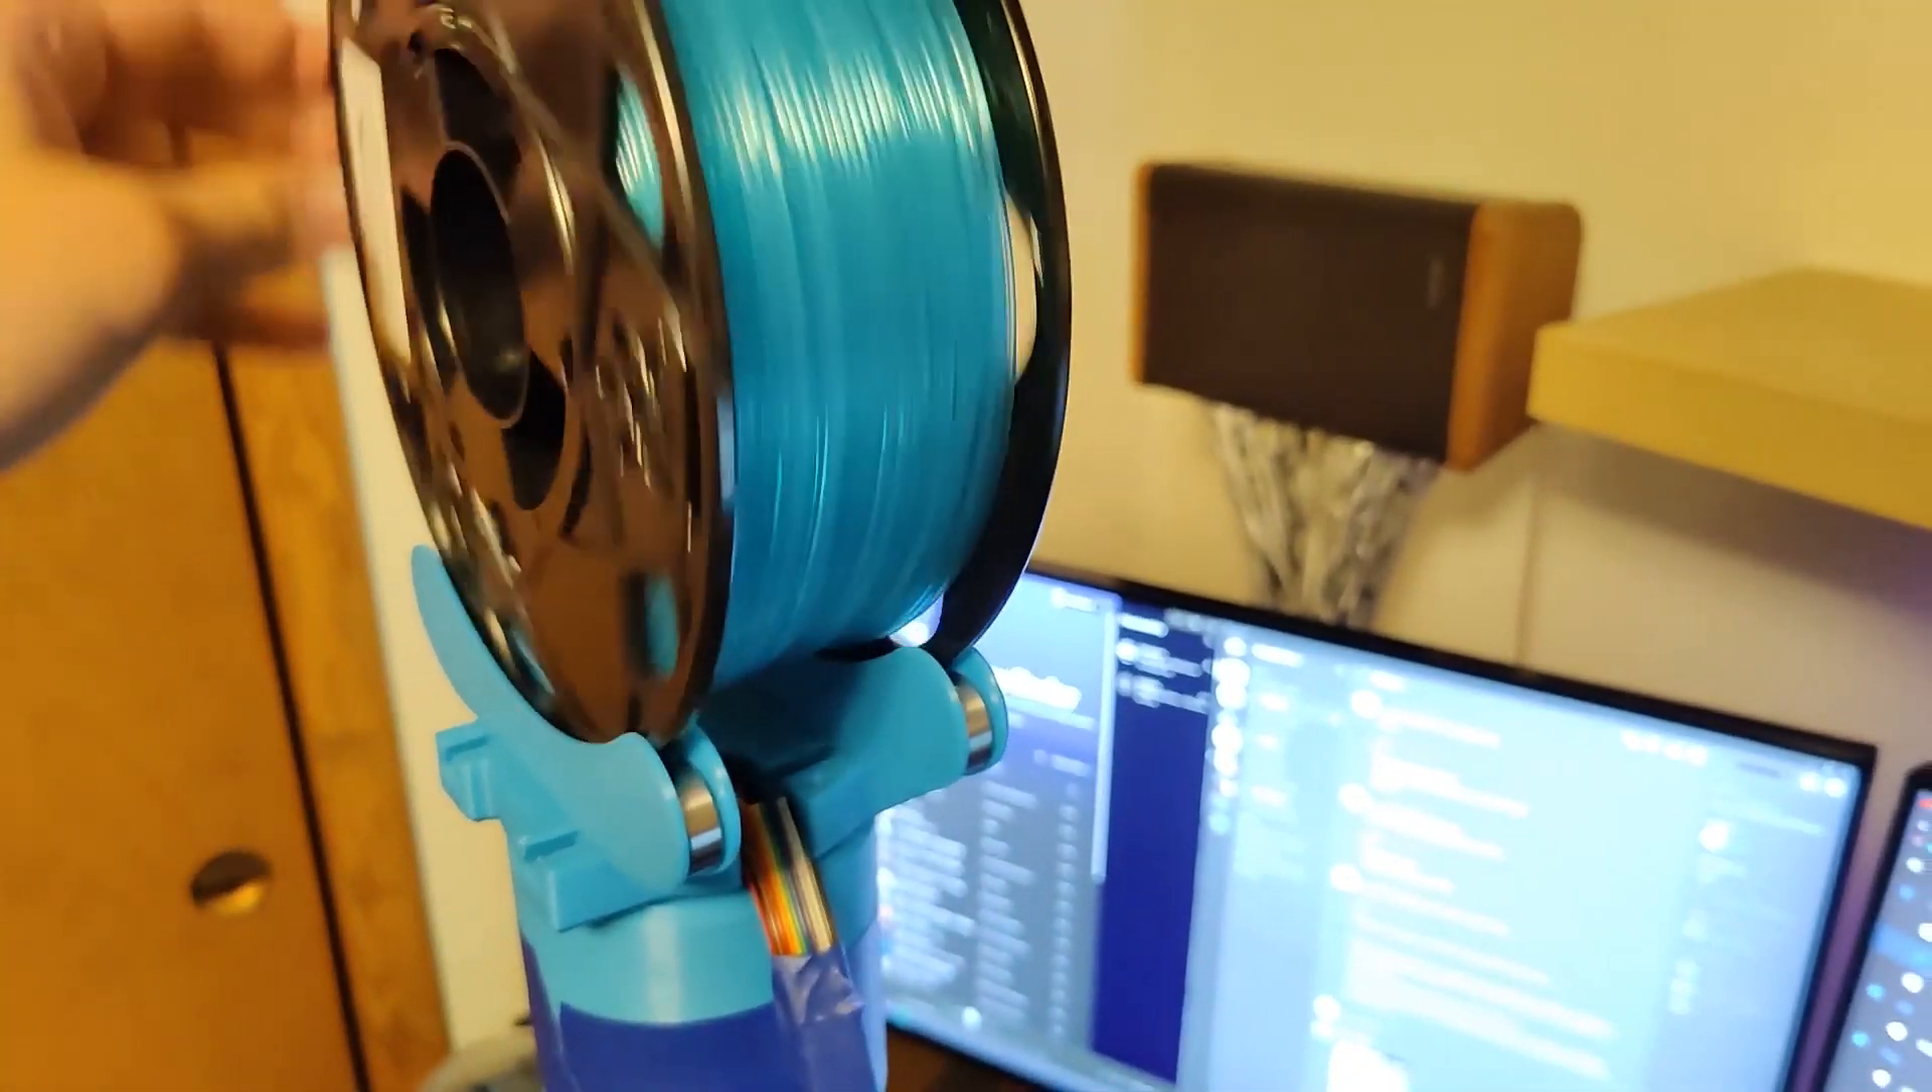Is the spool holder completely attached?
Yes.